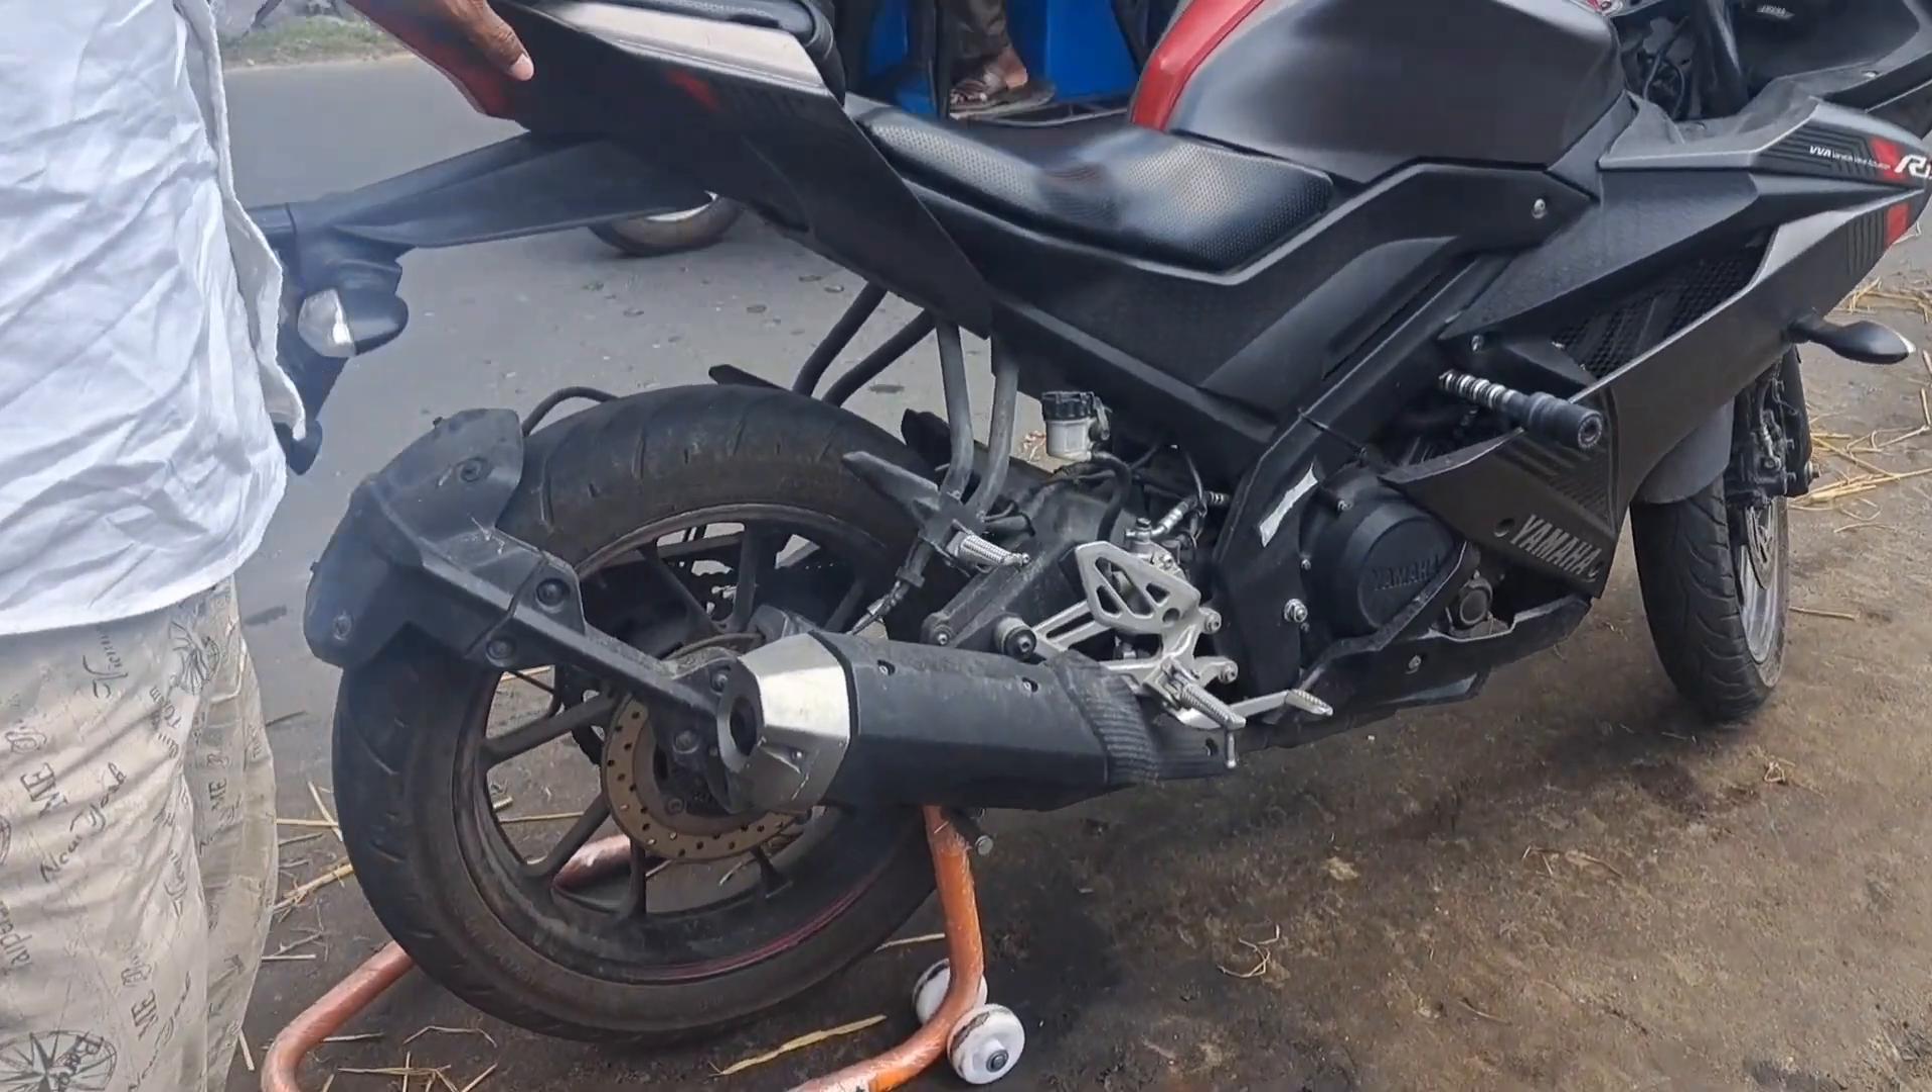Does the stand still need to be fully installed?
No.